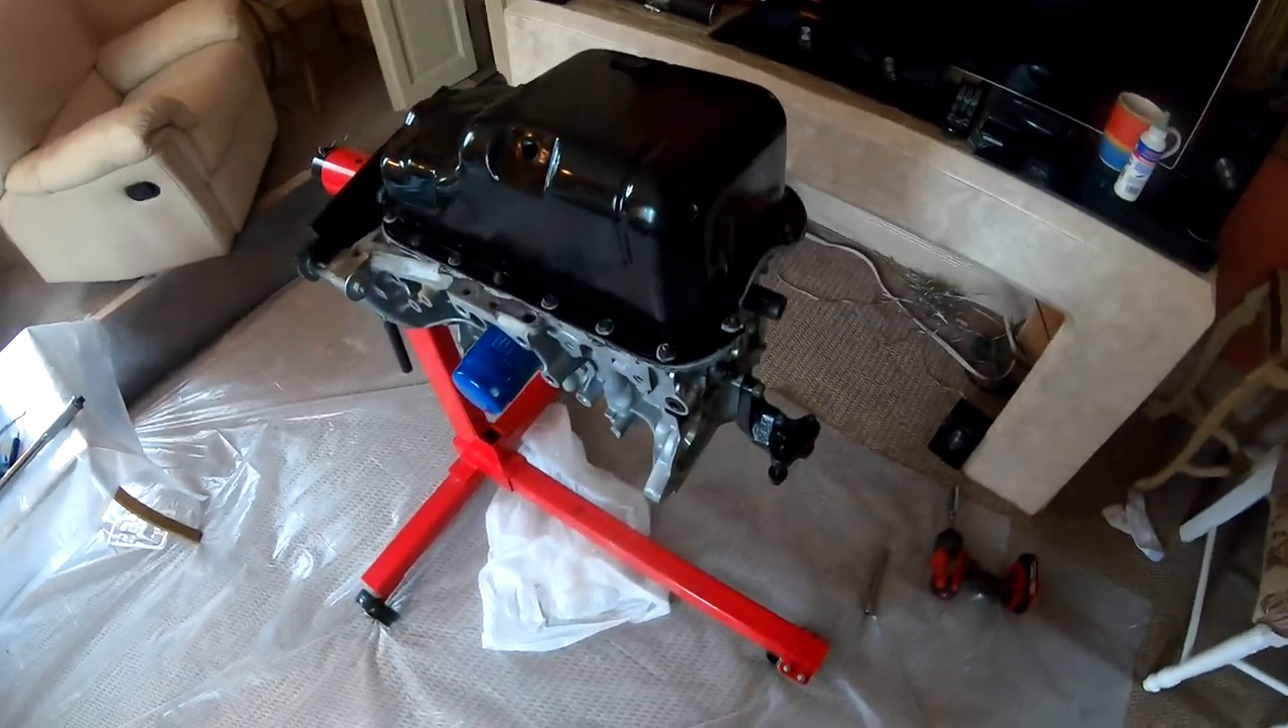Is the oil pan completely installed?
Yes.